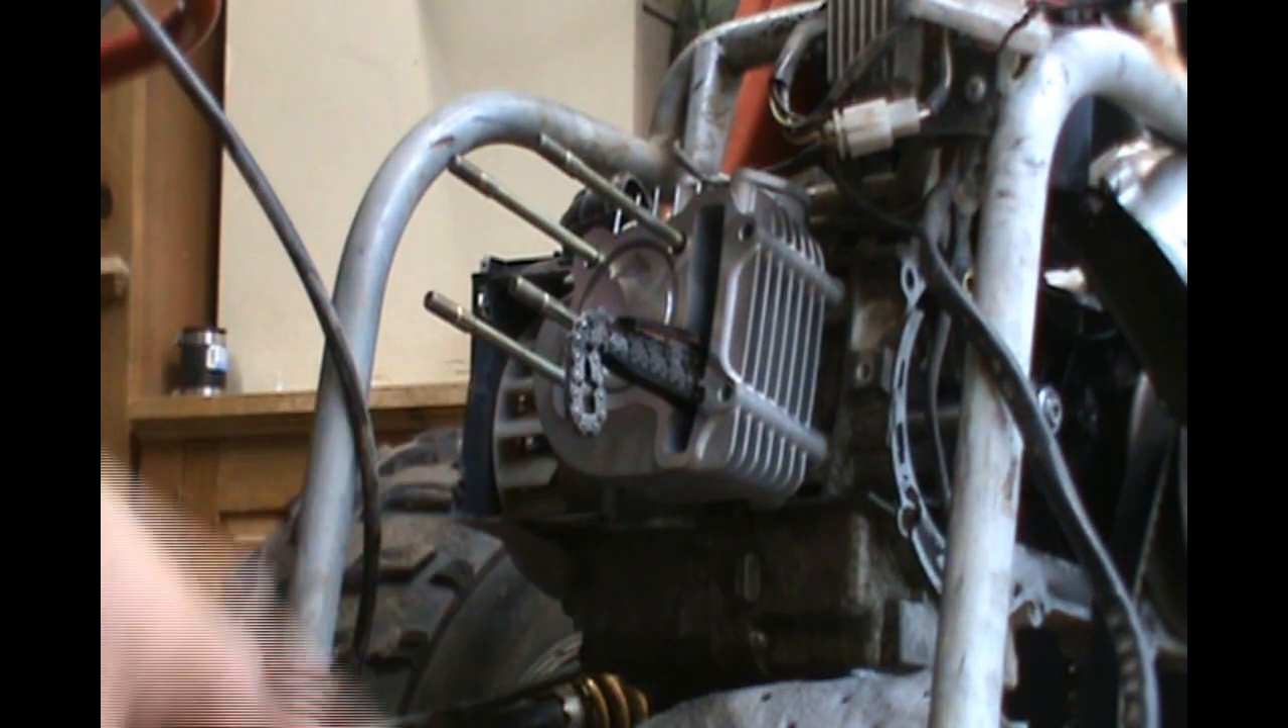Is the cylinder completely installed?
Yes.